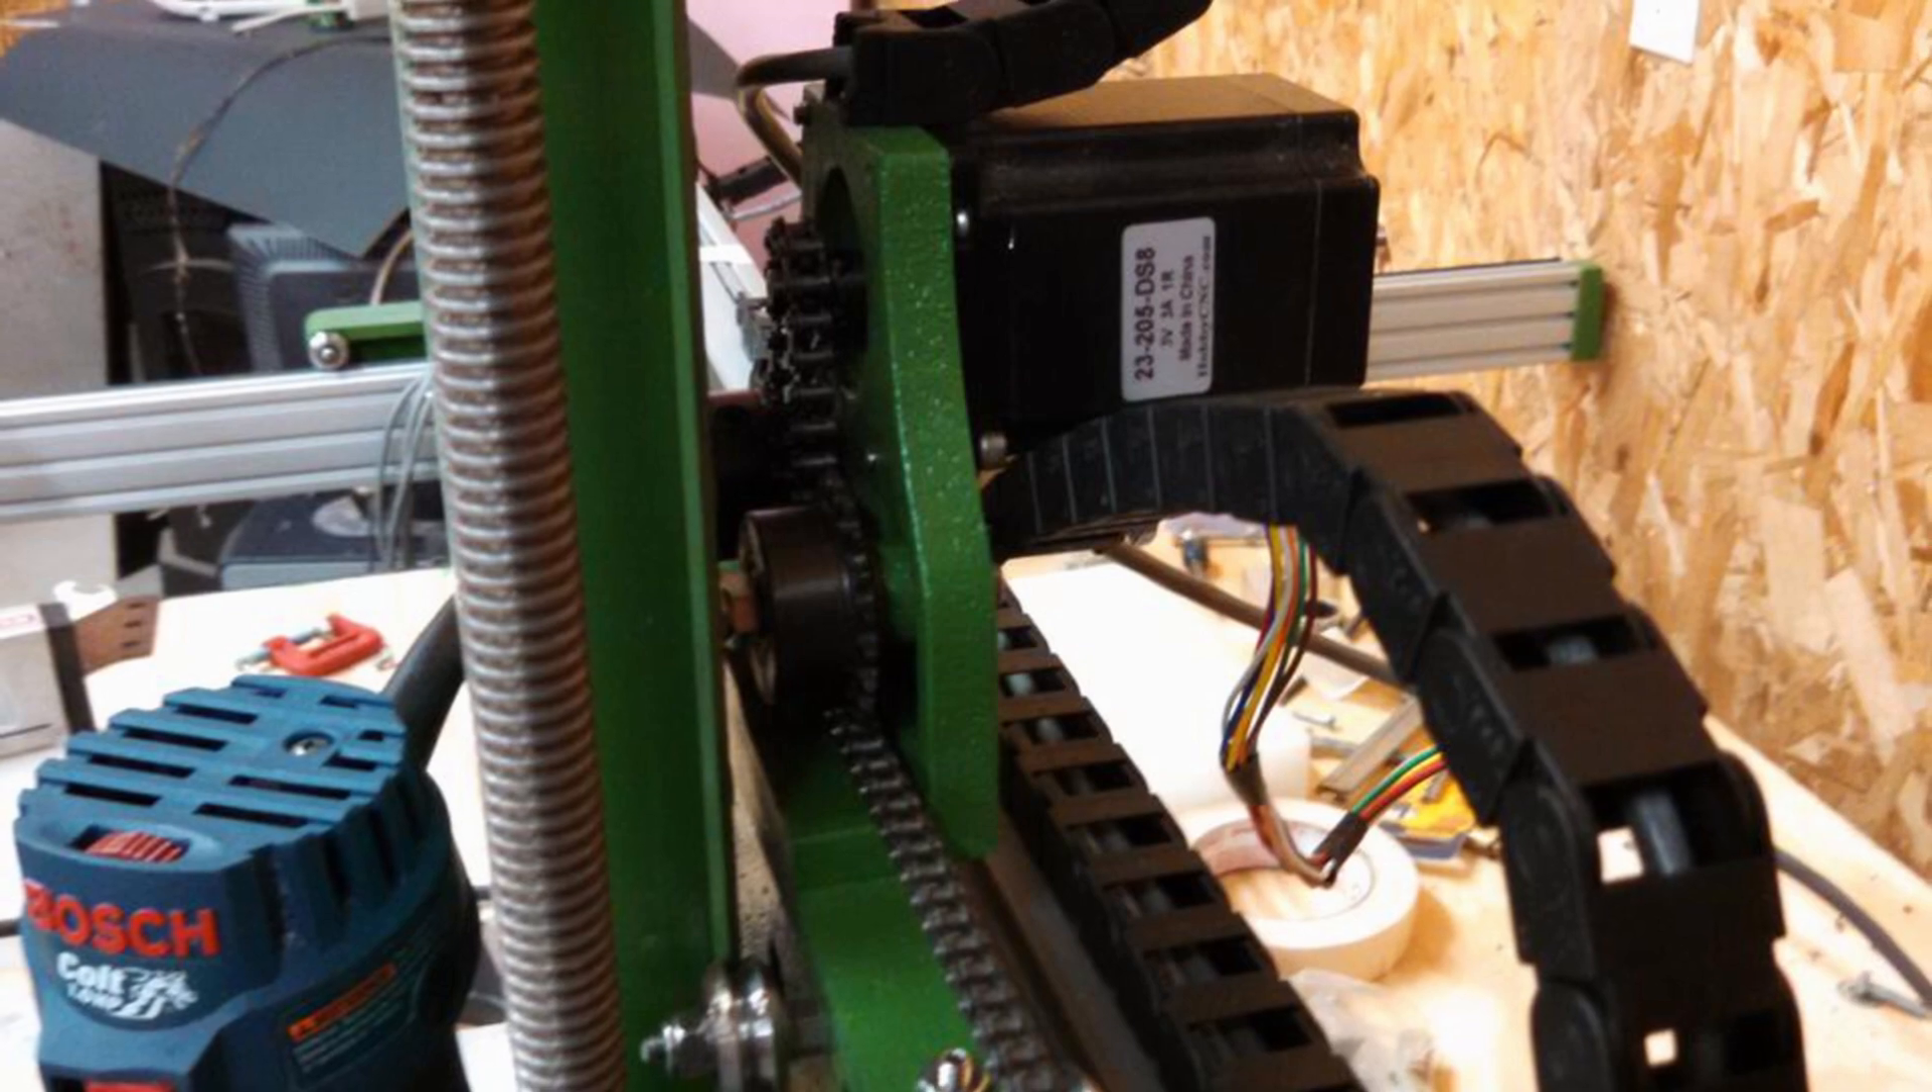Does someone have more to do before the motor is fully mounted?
No.